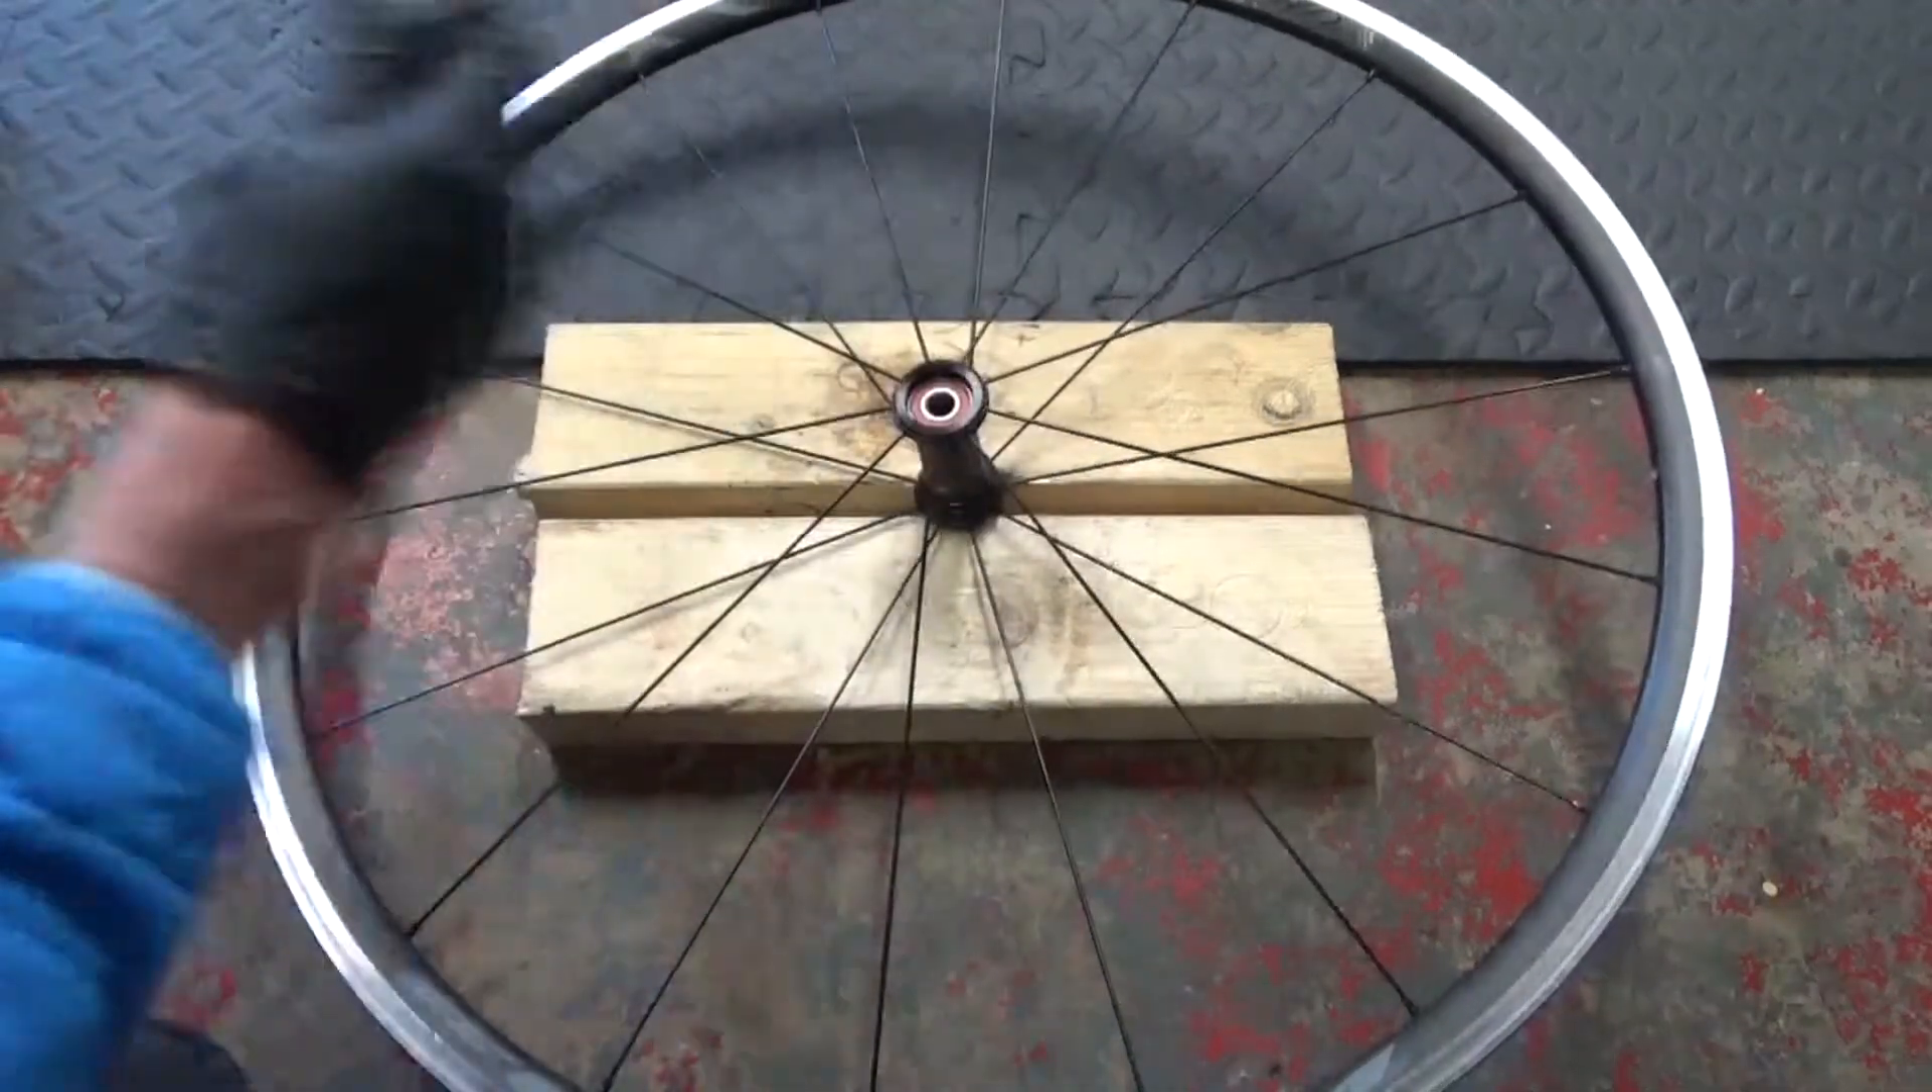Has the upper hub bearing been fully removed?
No.